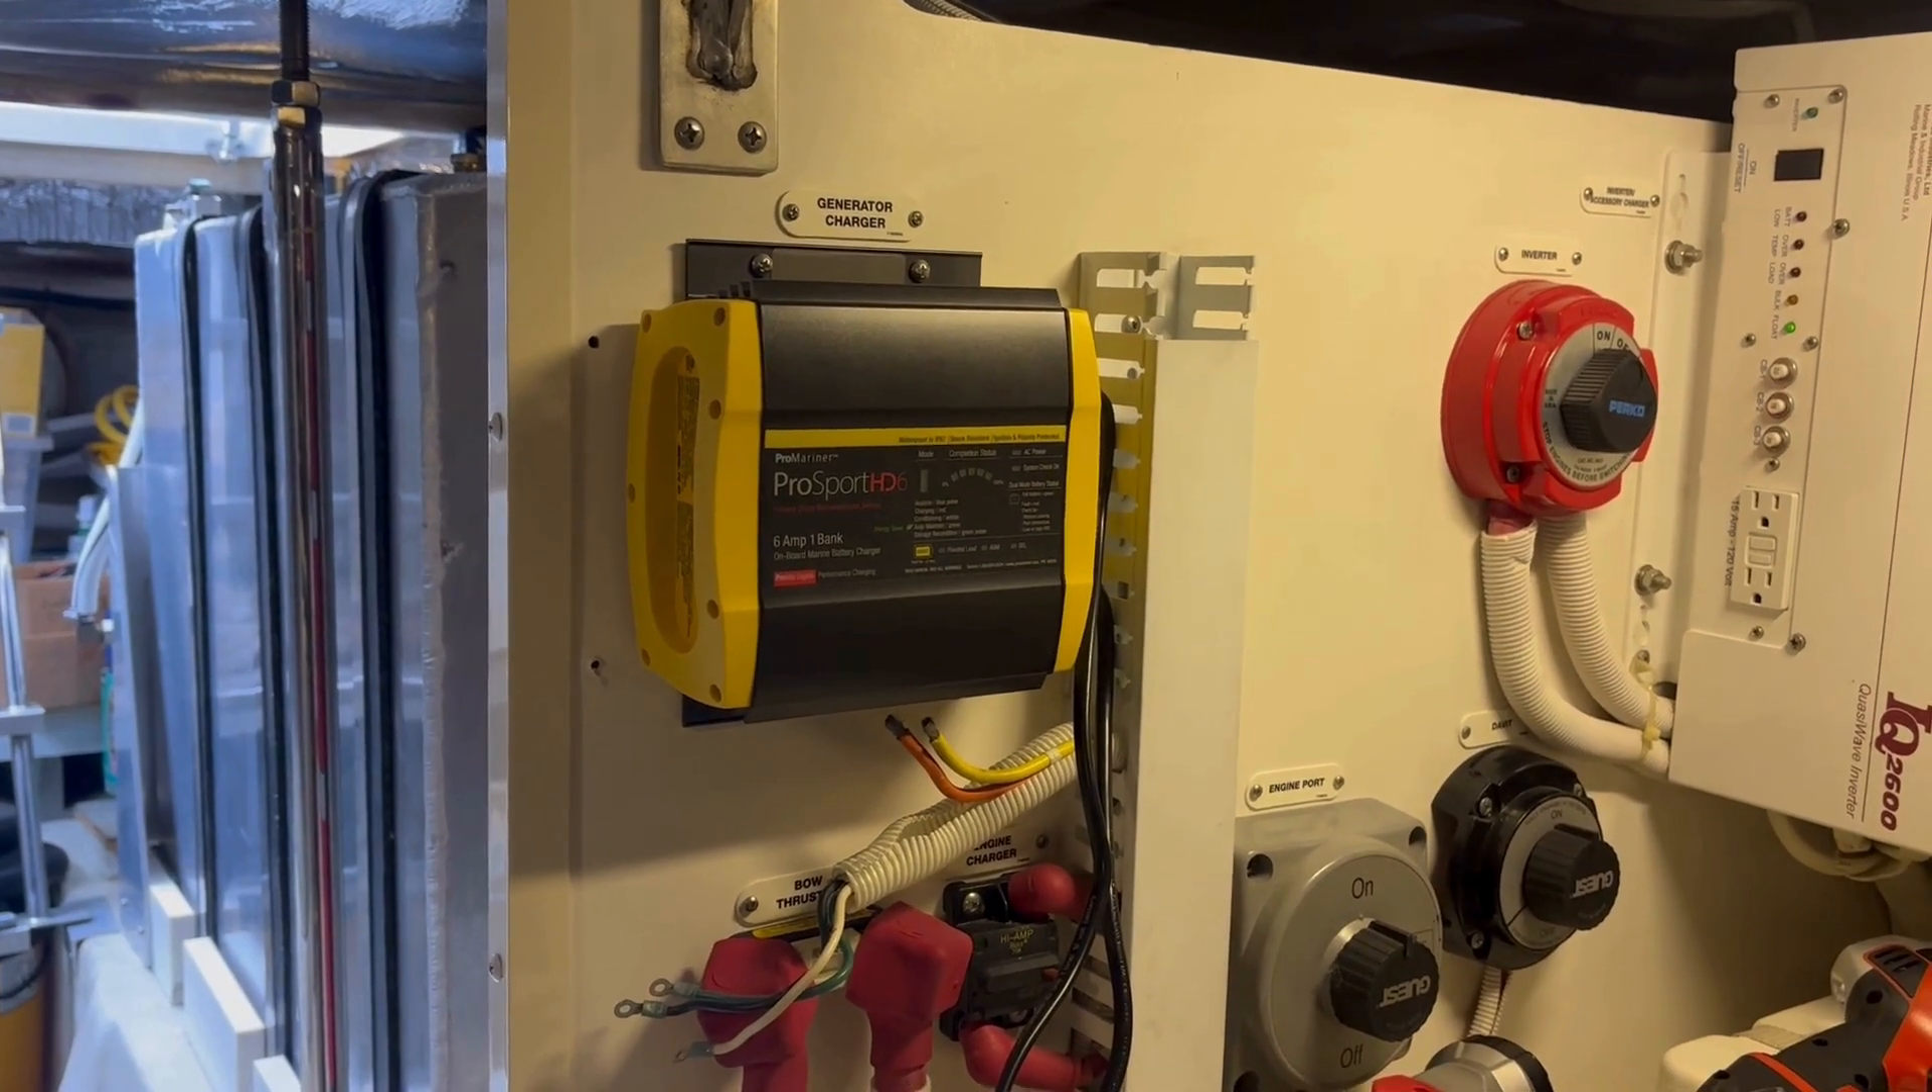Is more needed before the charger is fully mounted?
No.